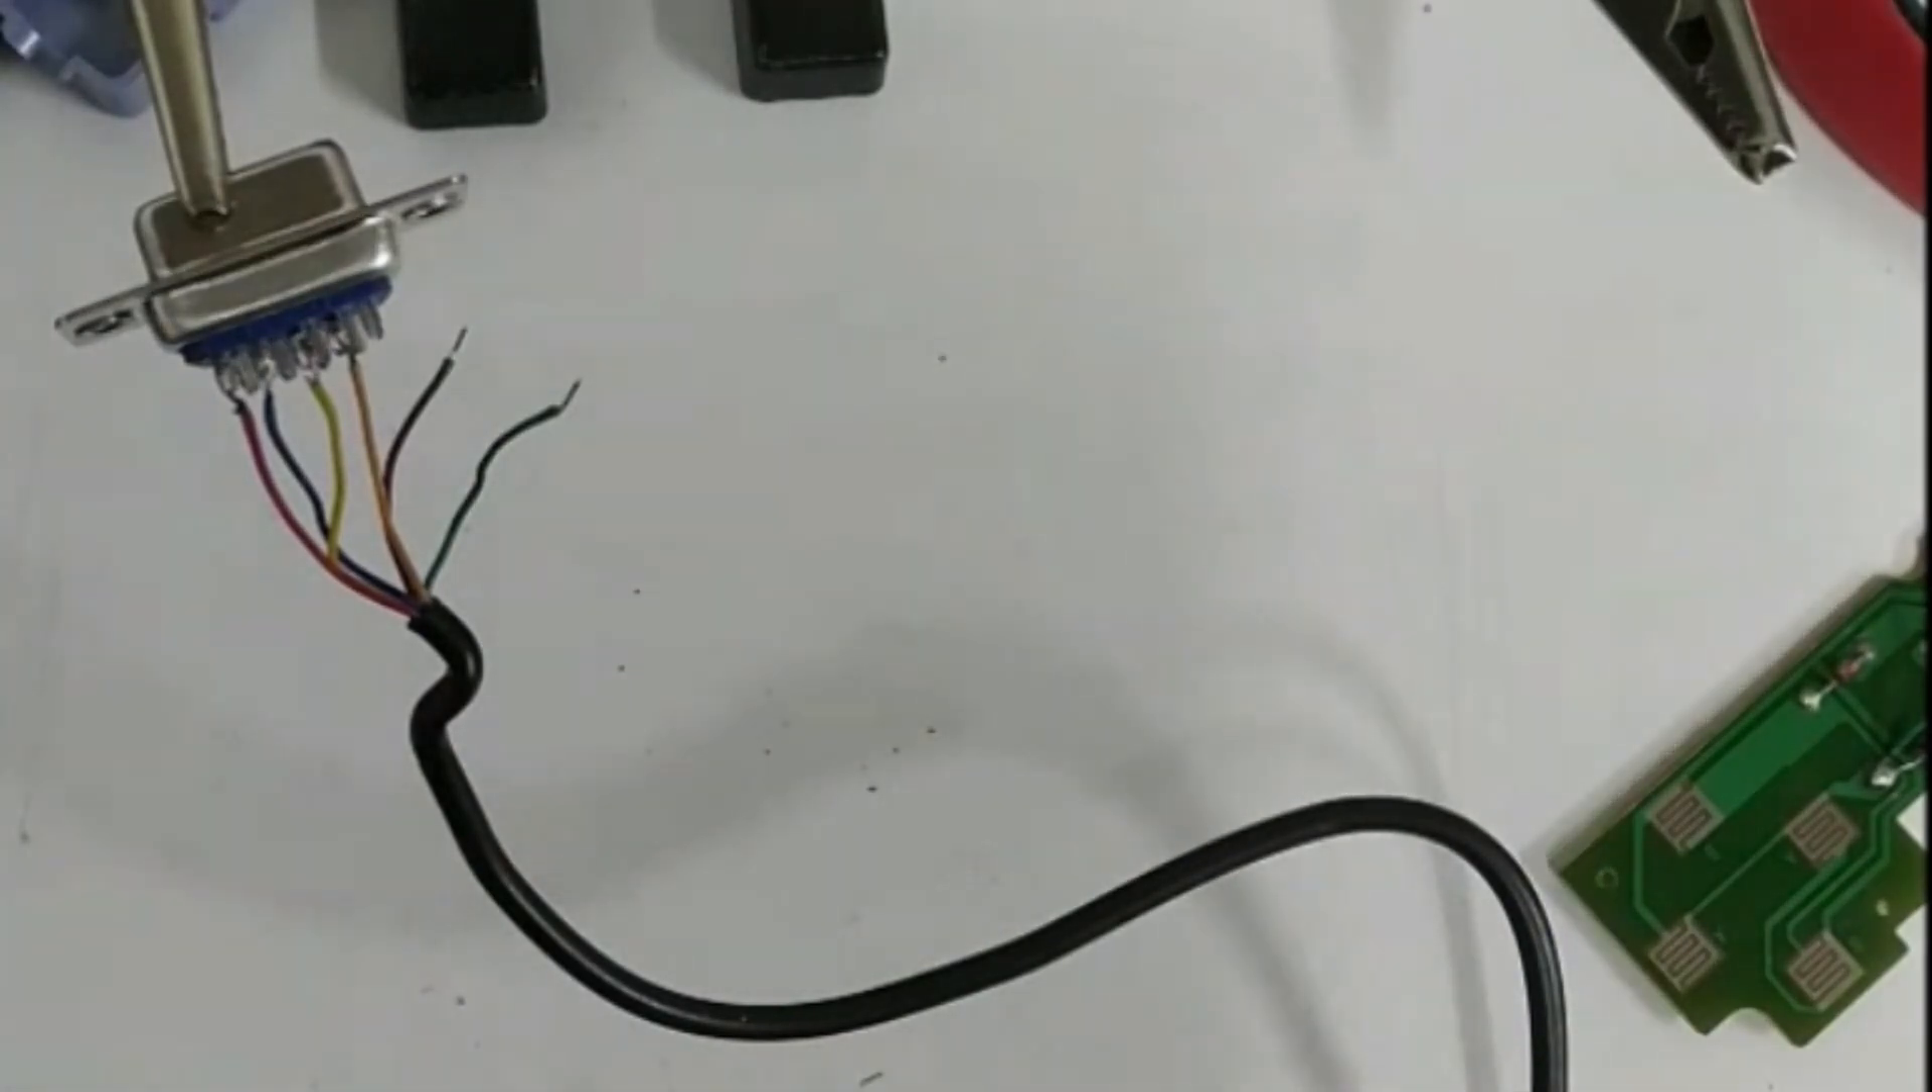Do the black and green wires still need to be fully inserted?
Yes.